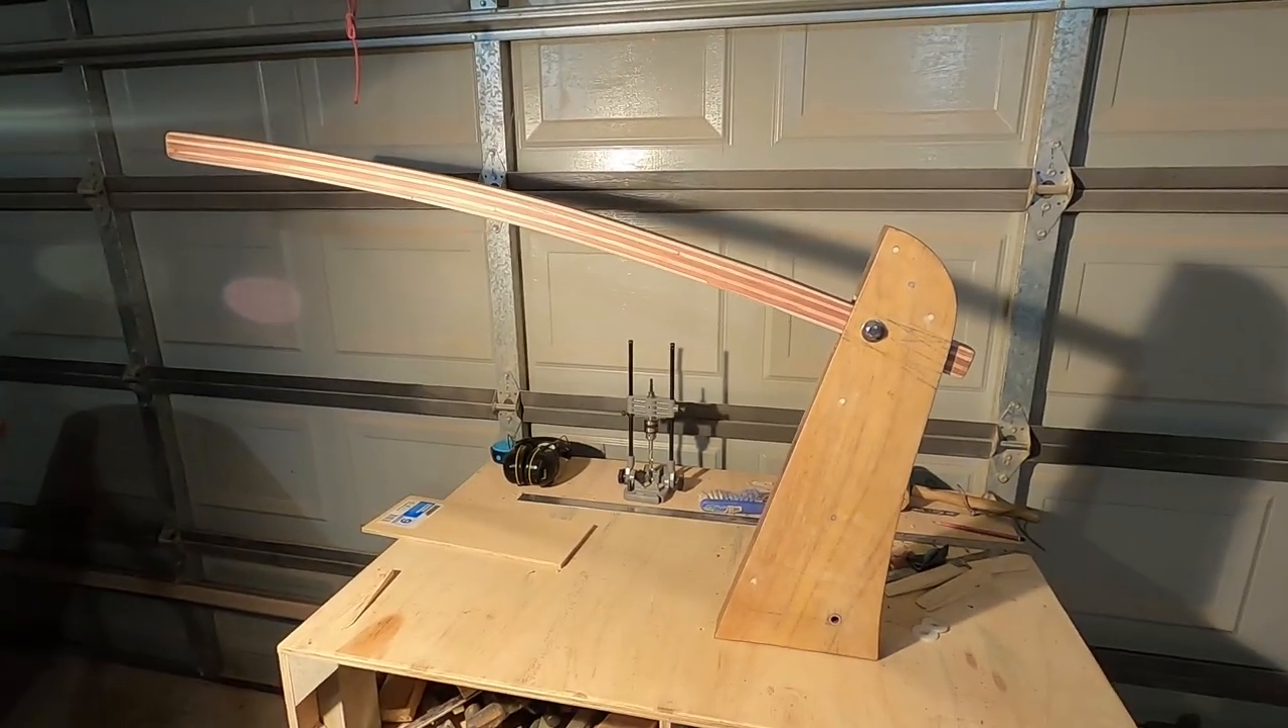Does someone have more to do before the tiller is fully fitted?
No.